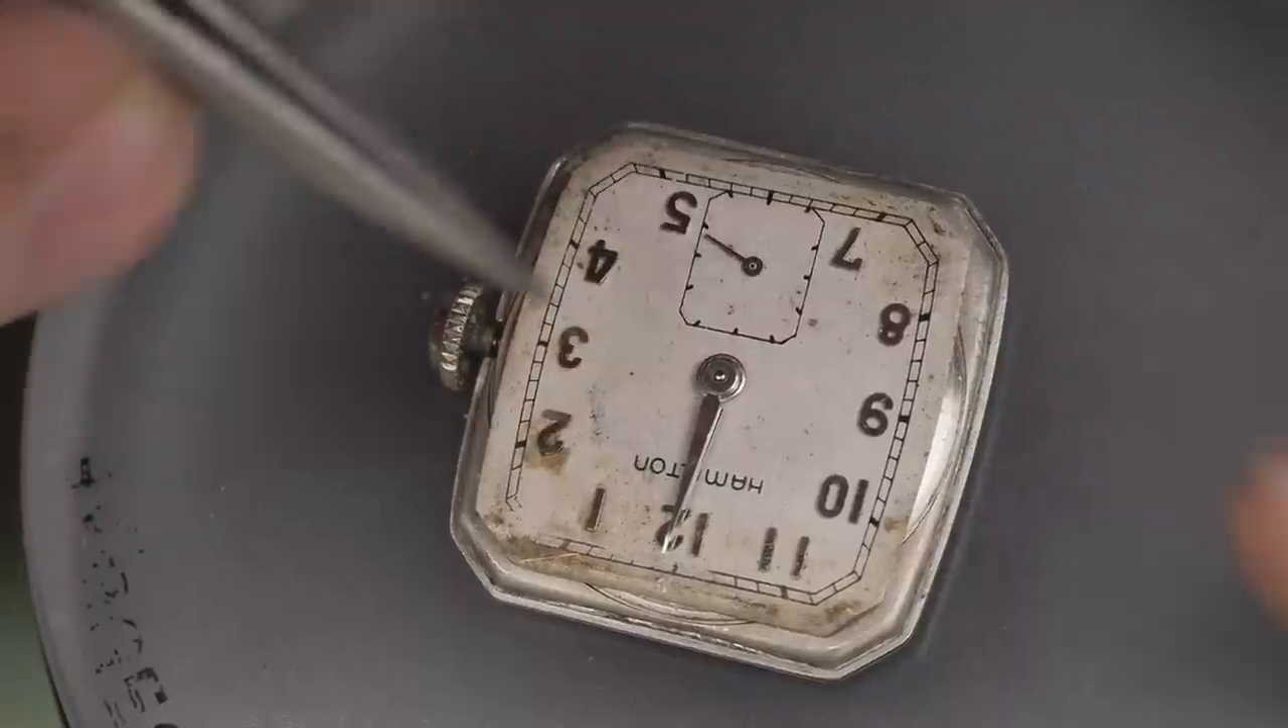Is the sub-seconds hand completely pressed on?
Yes.